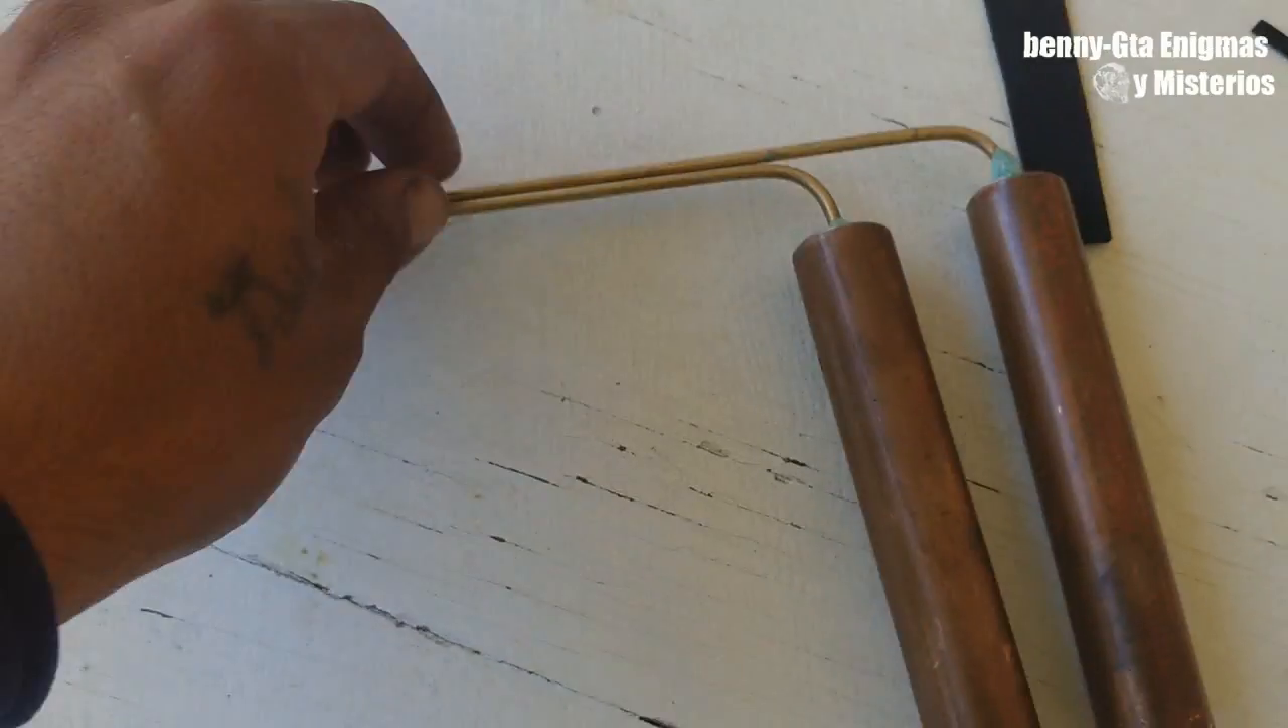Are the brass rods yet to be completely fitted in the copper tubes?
No.